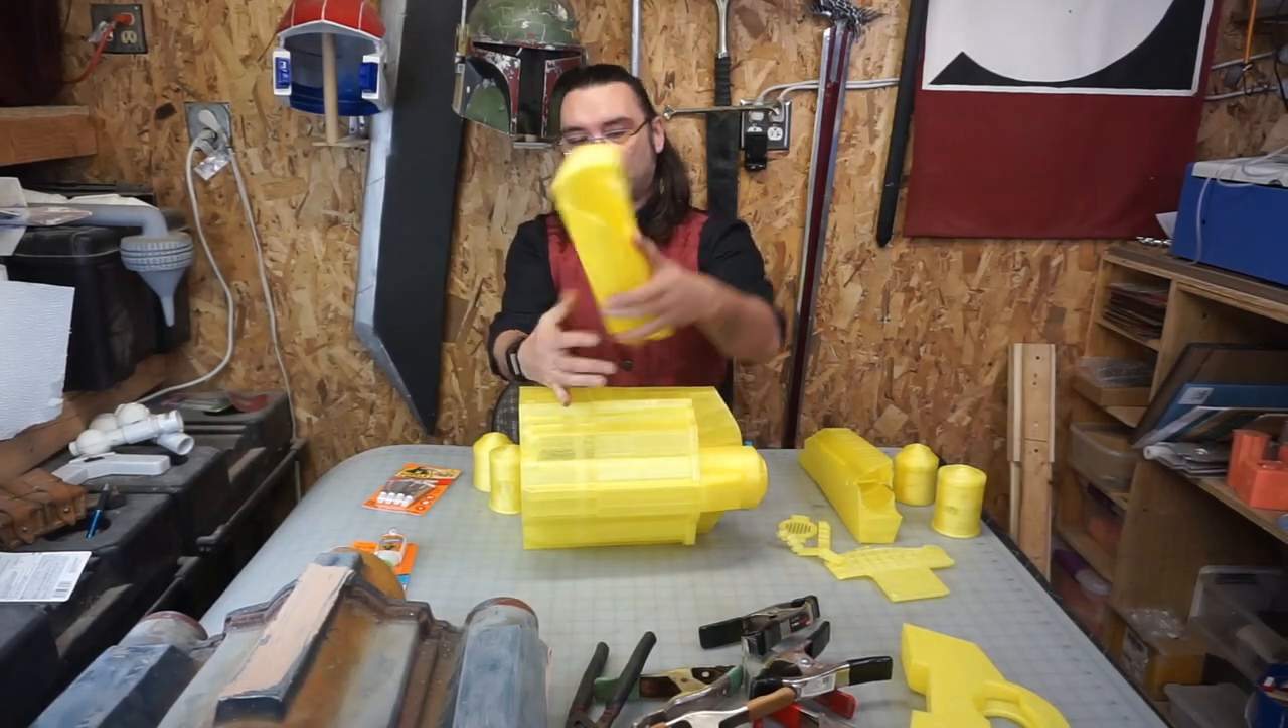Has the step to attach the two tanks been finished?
No.